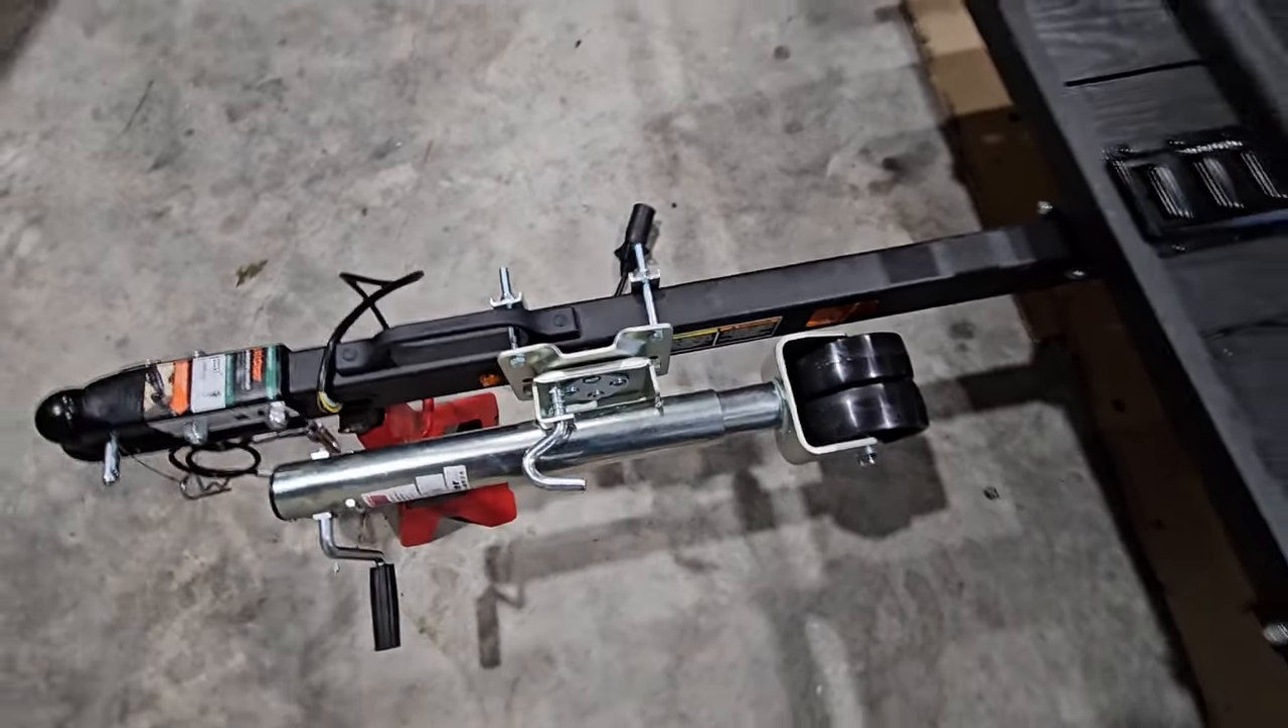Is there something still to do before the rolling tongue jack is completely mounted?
No.